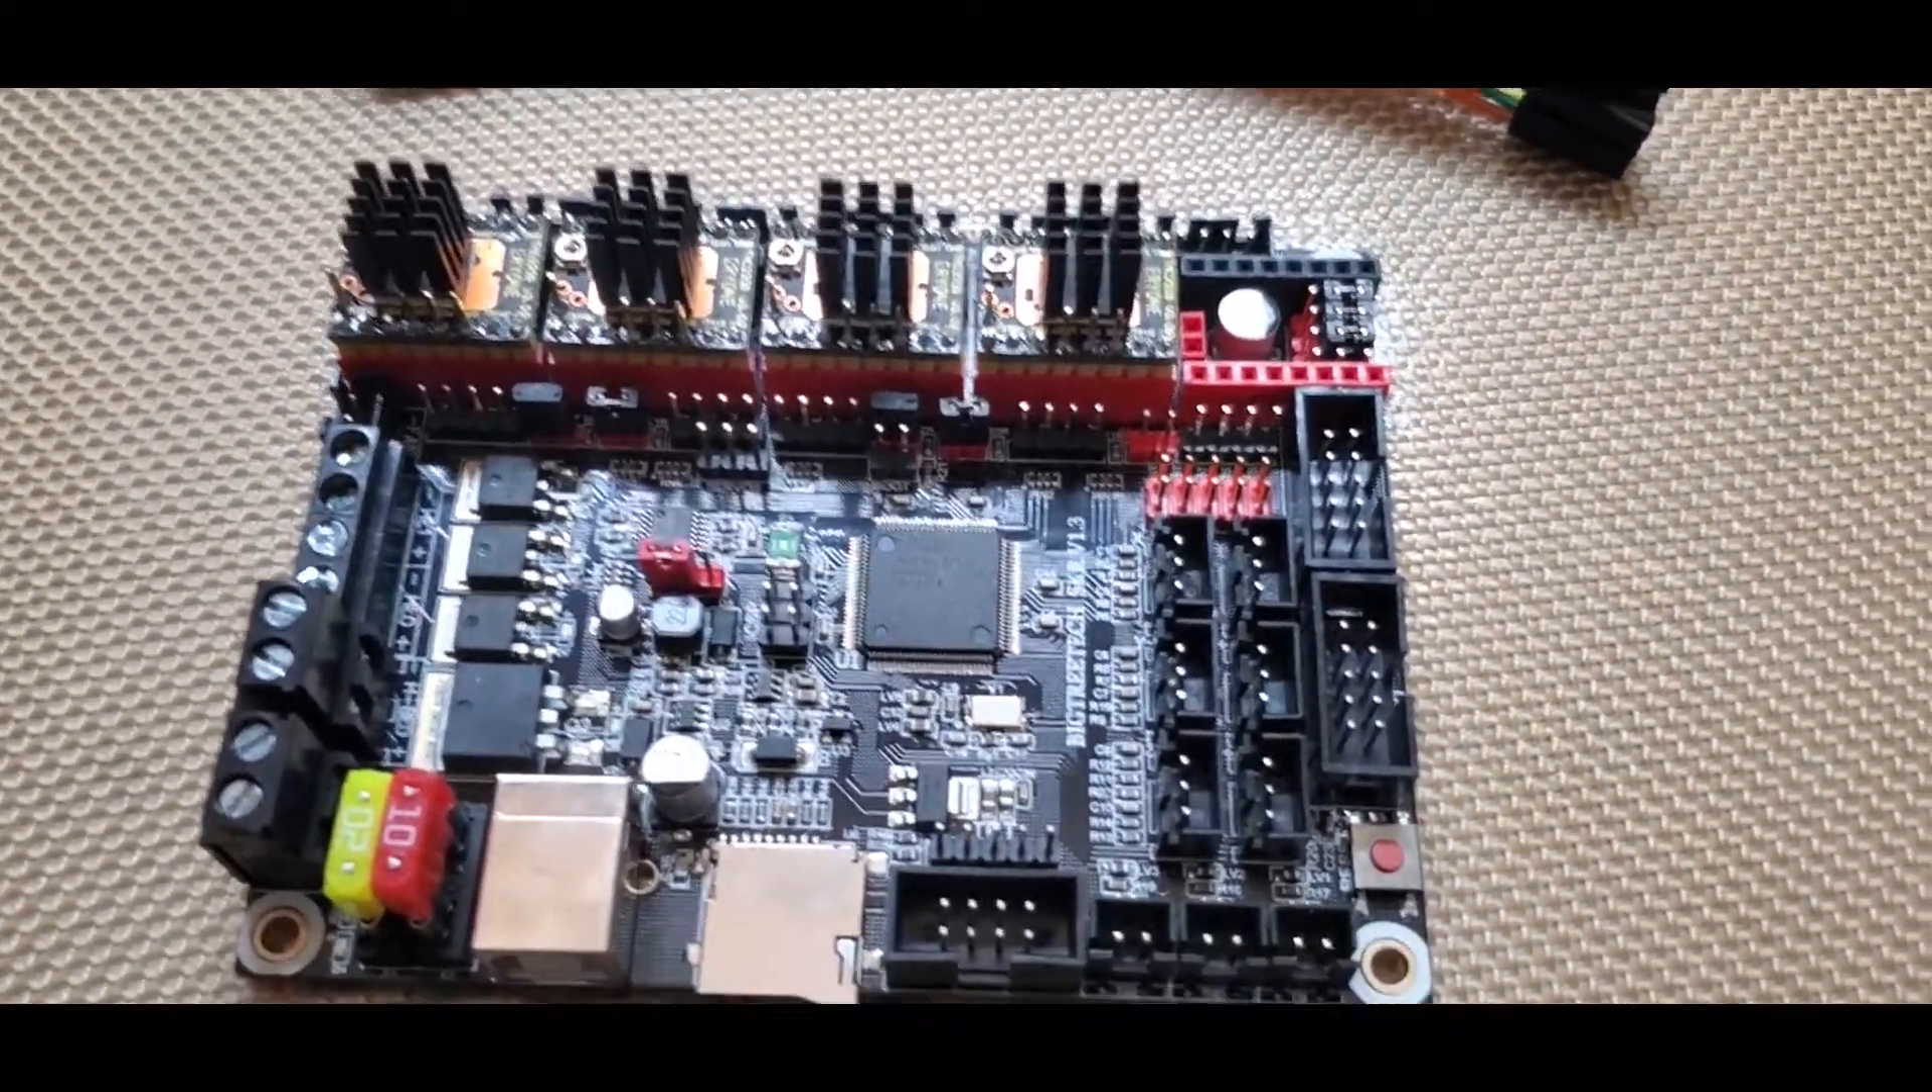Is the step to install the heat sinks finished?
Yes.